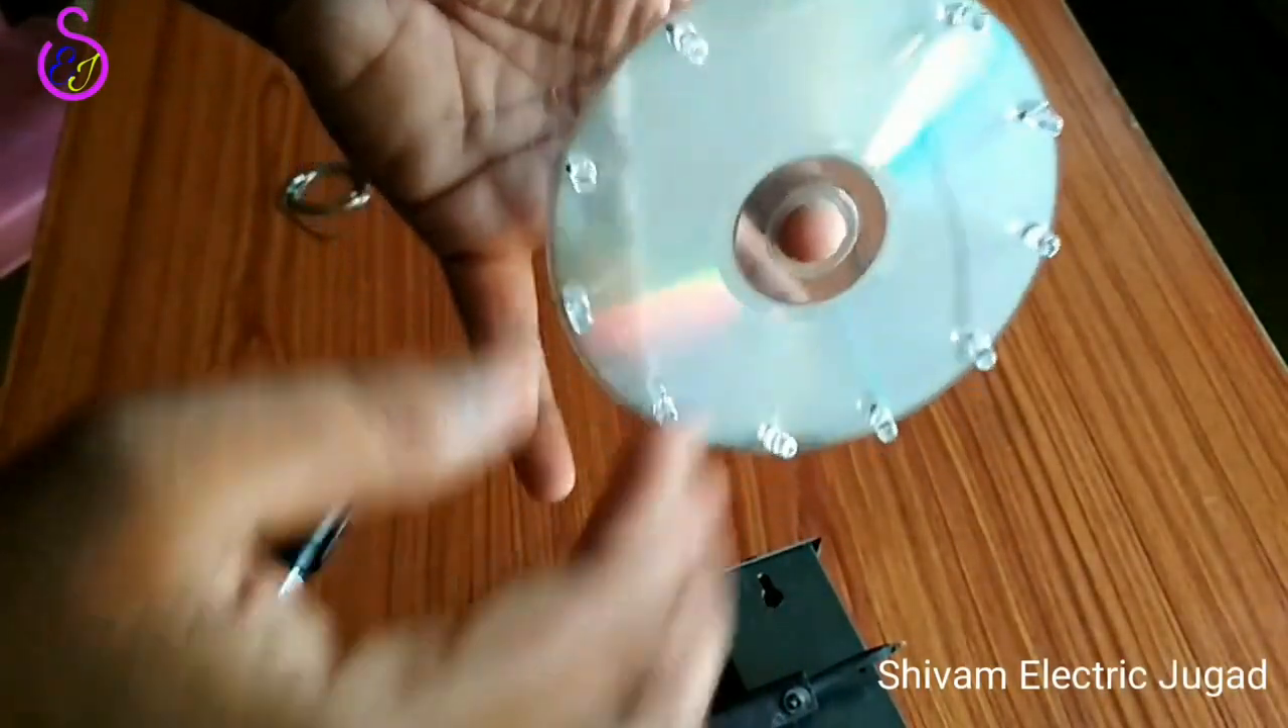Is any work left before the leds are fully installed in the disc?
No.